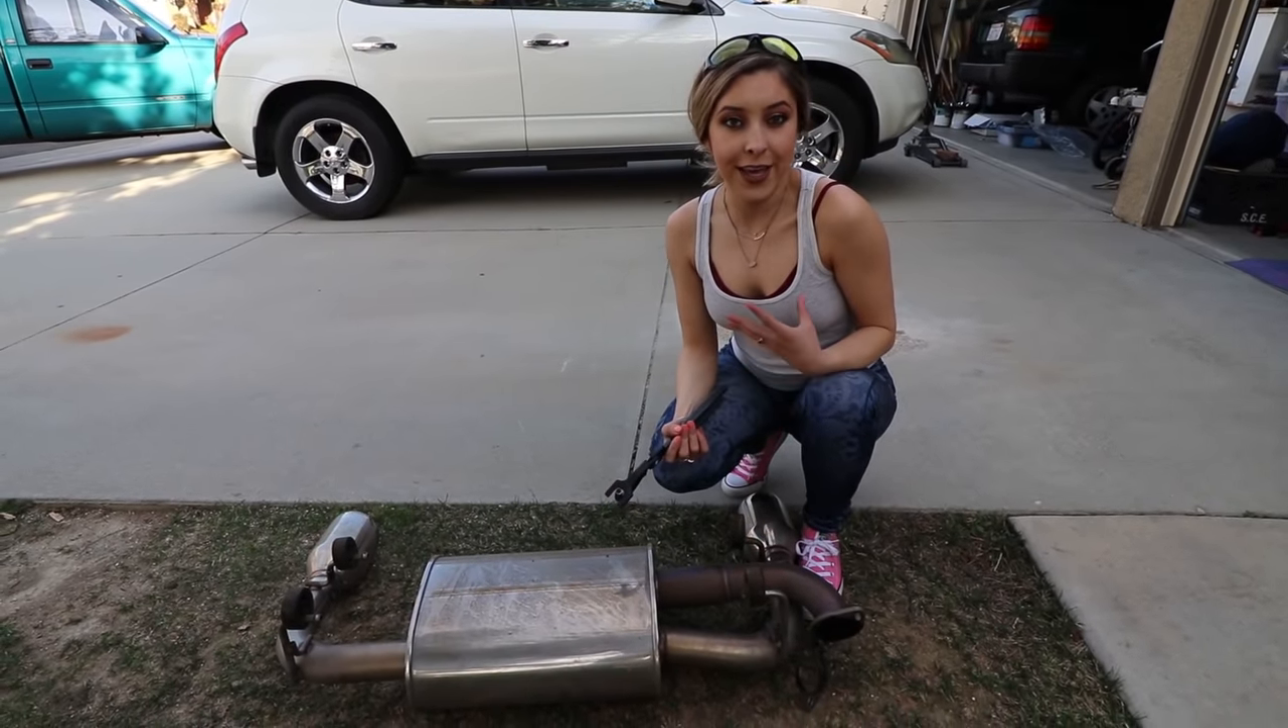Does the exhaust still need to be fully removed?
No.